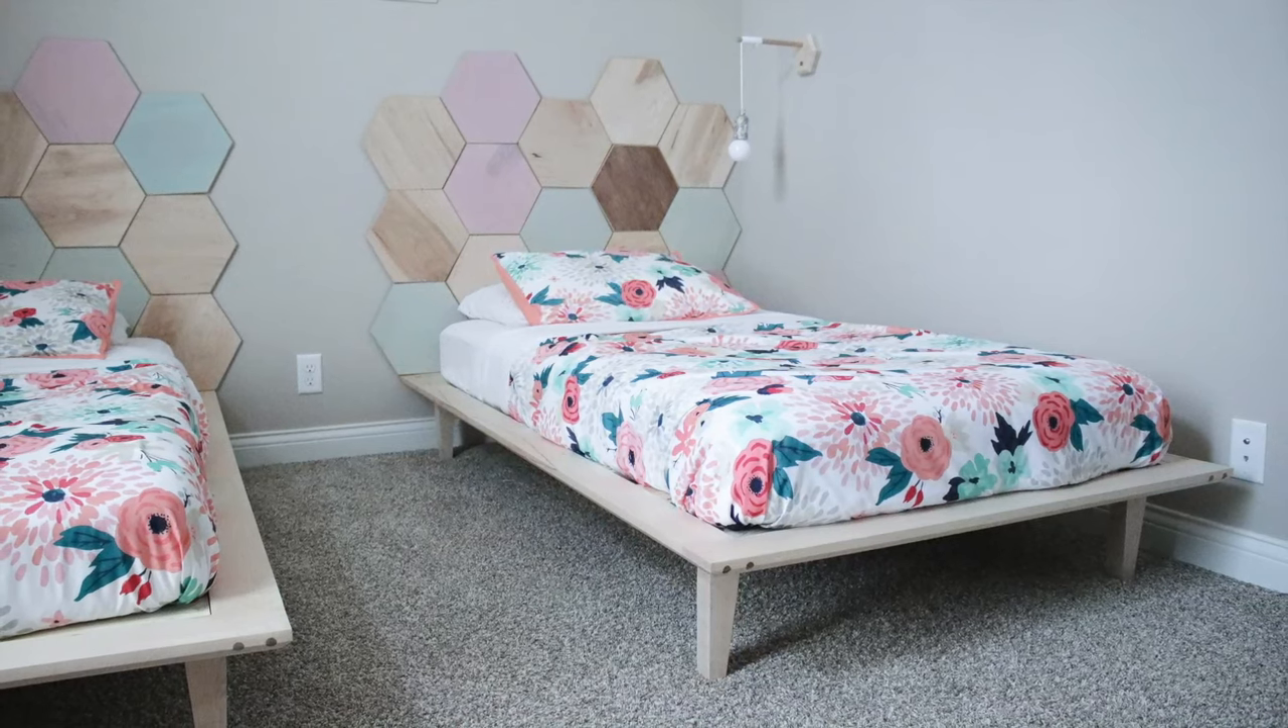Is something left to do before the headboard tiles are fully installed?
No.